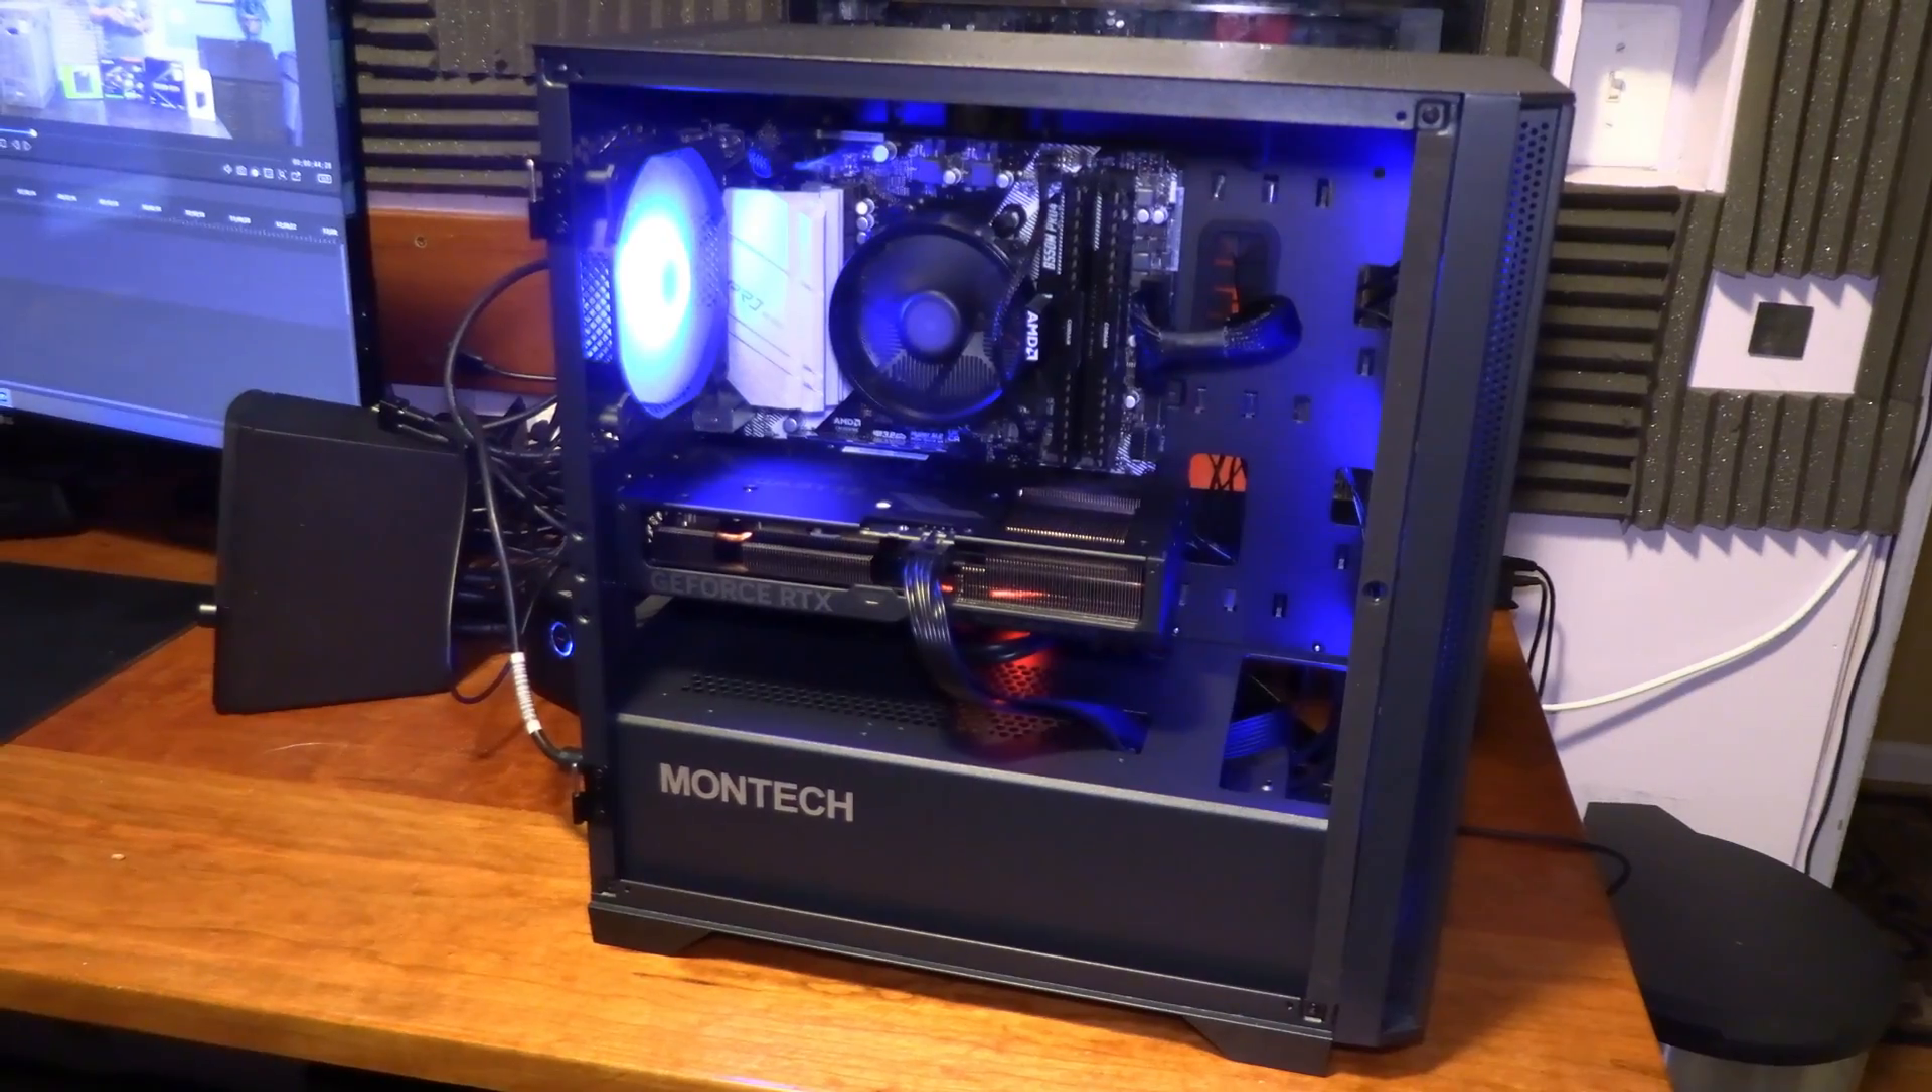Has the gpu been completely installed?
Yes.